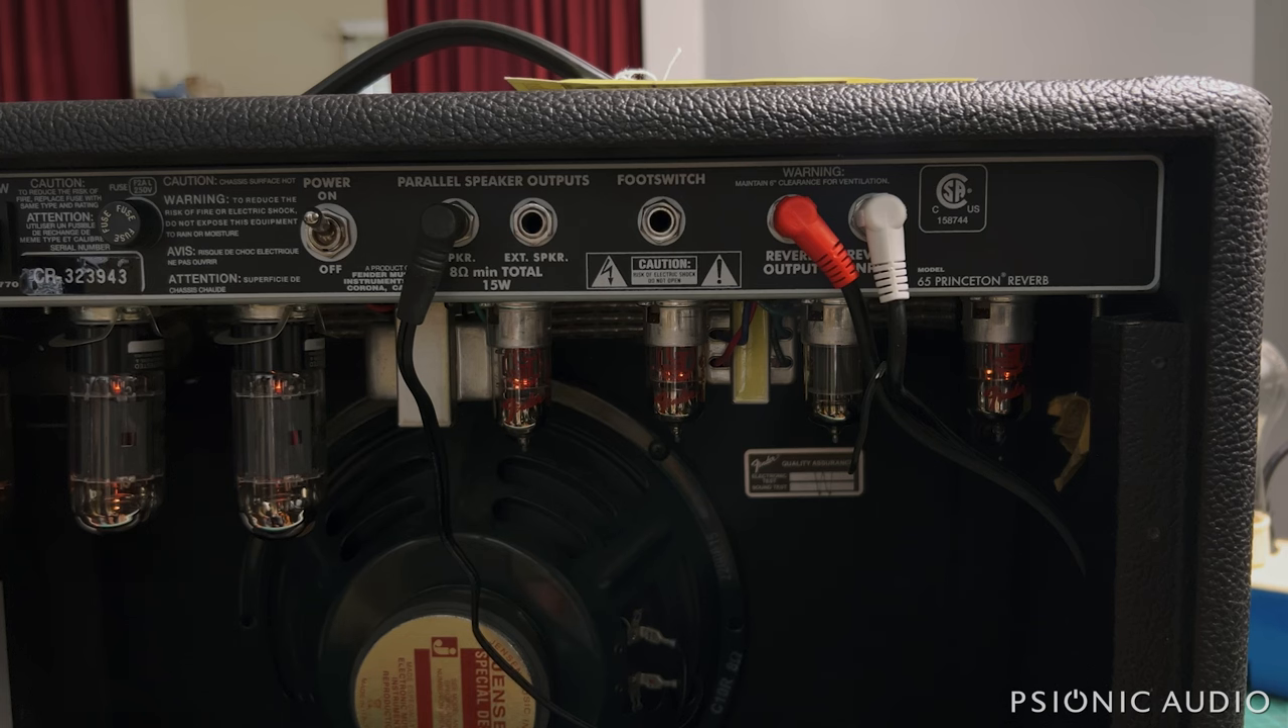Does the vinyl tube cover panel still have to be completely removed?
No.